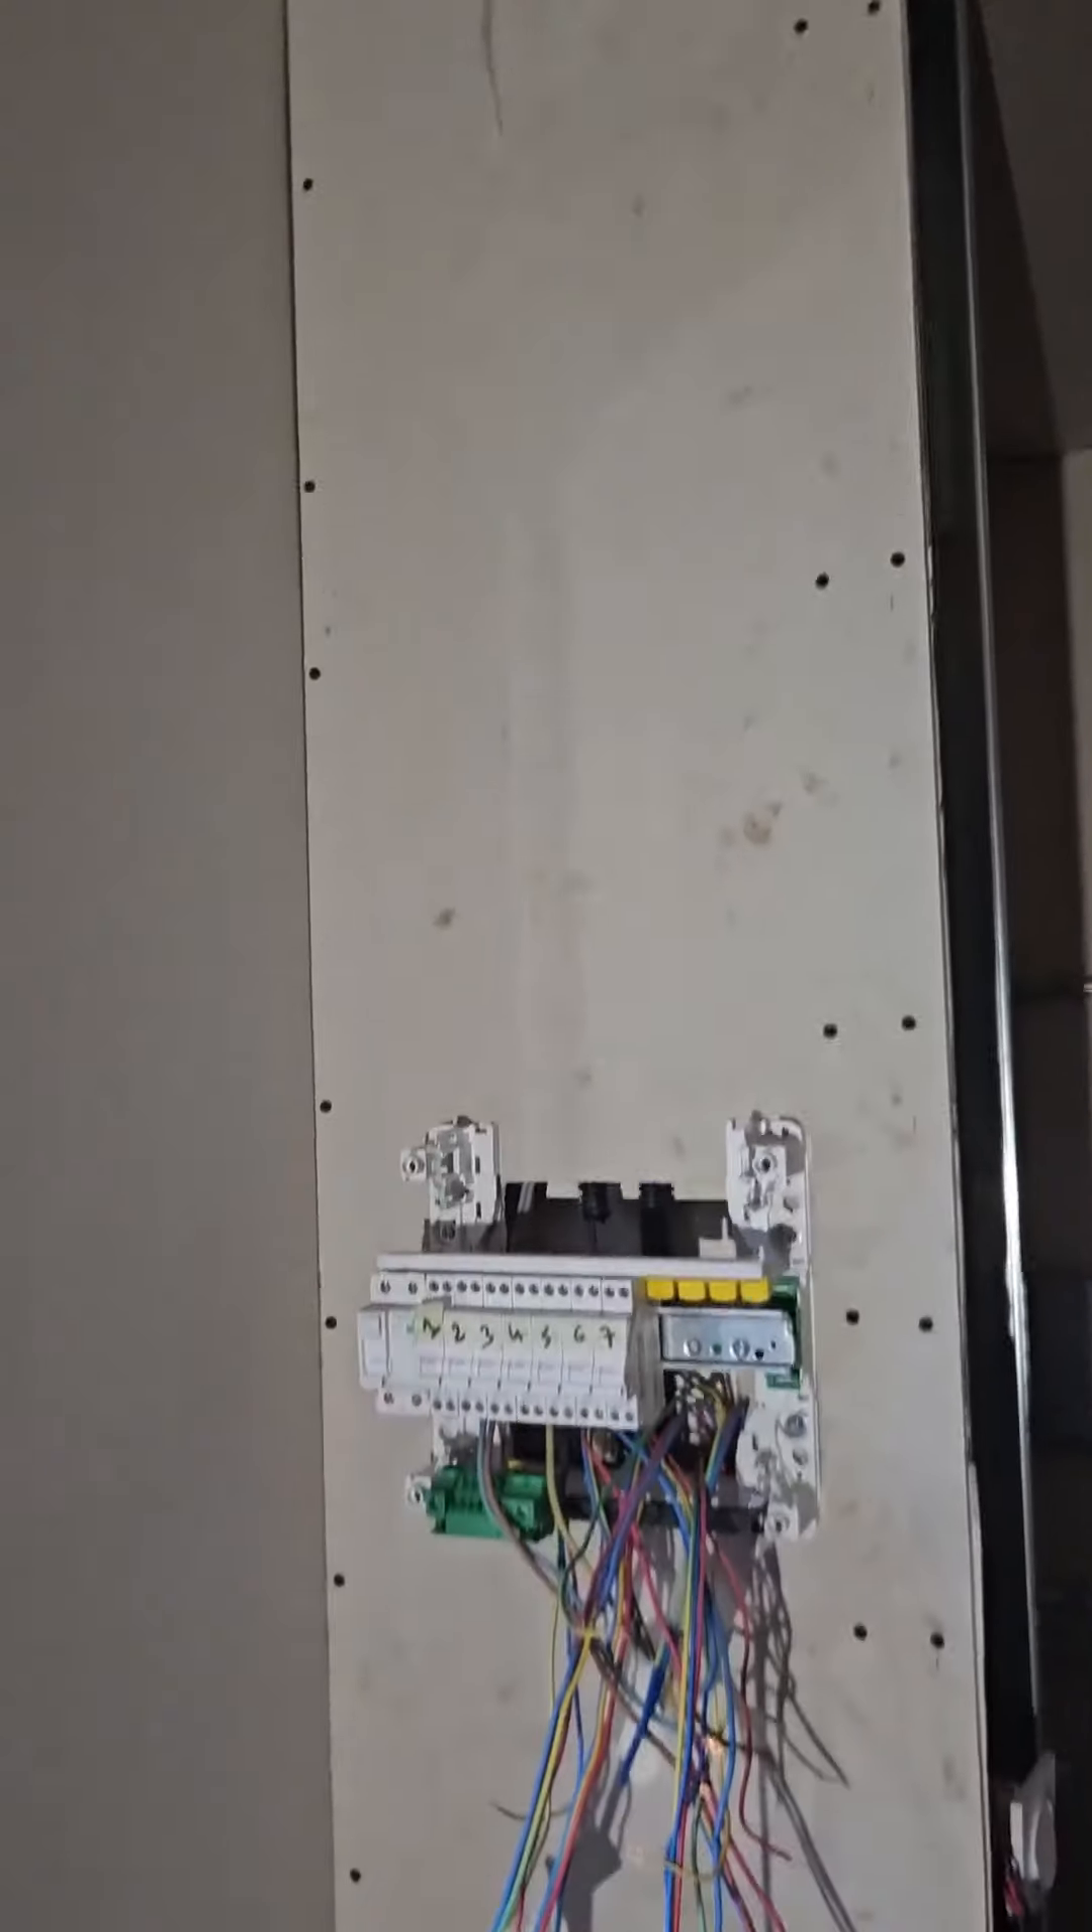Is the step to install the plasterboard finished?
Yes.